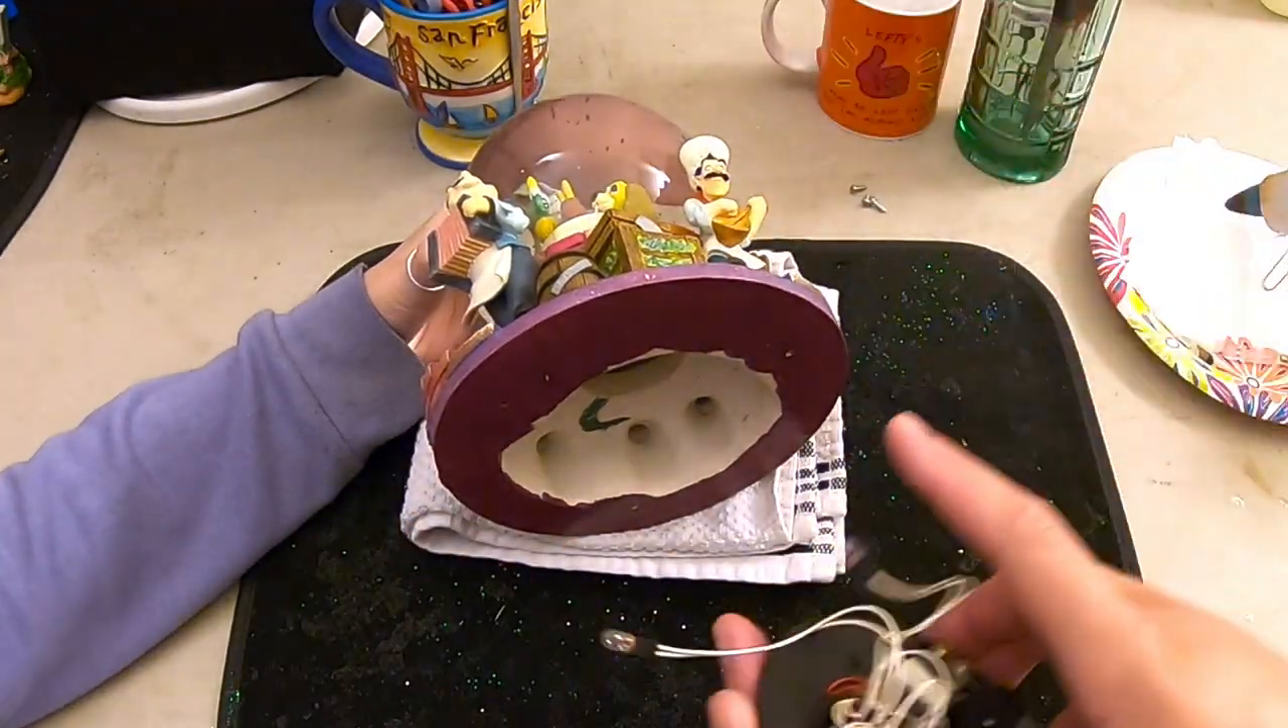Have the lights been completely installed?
No.